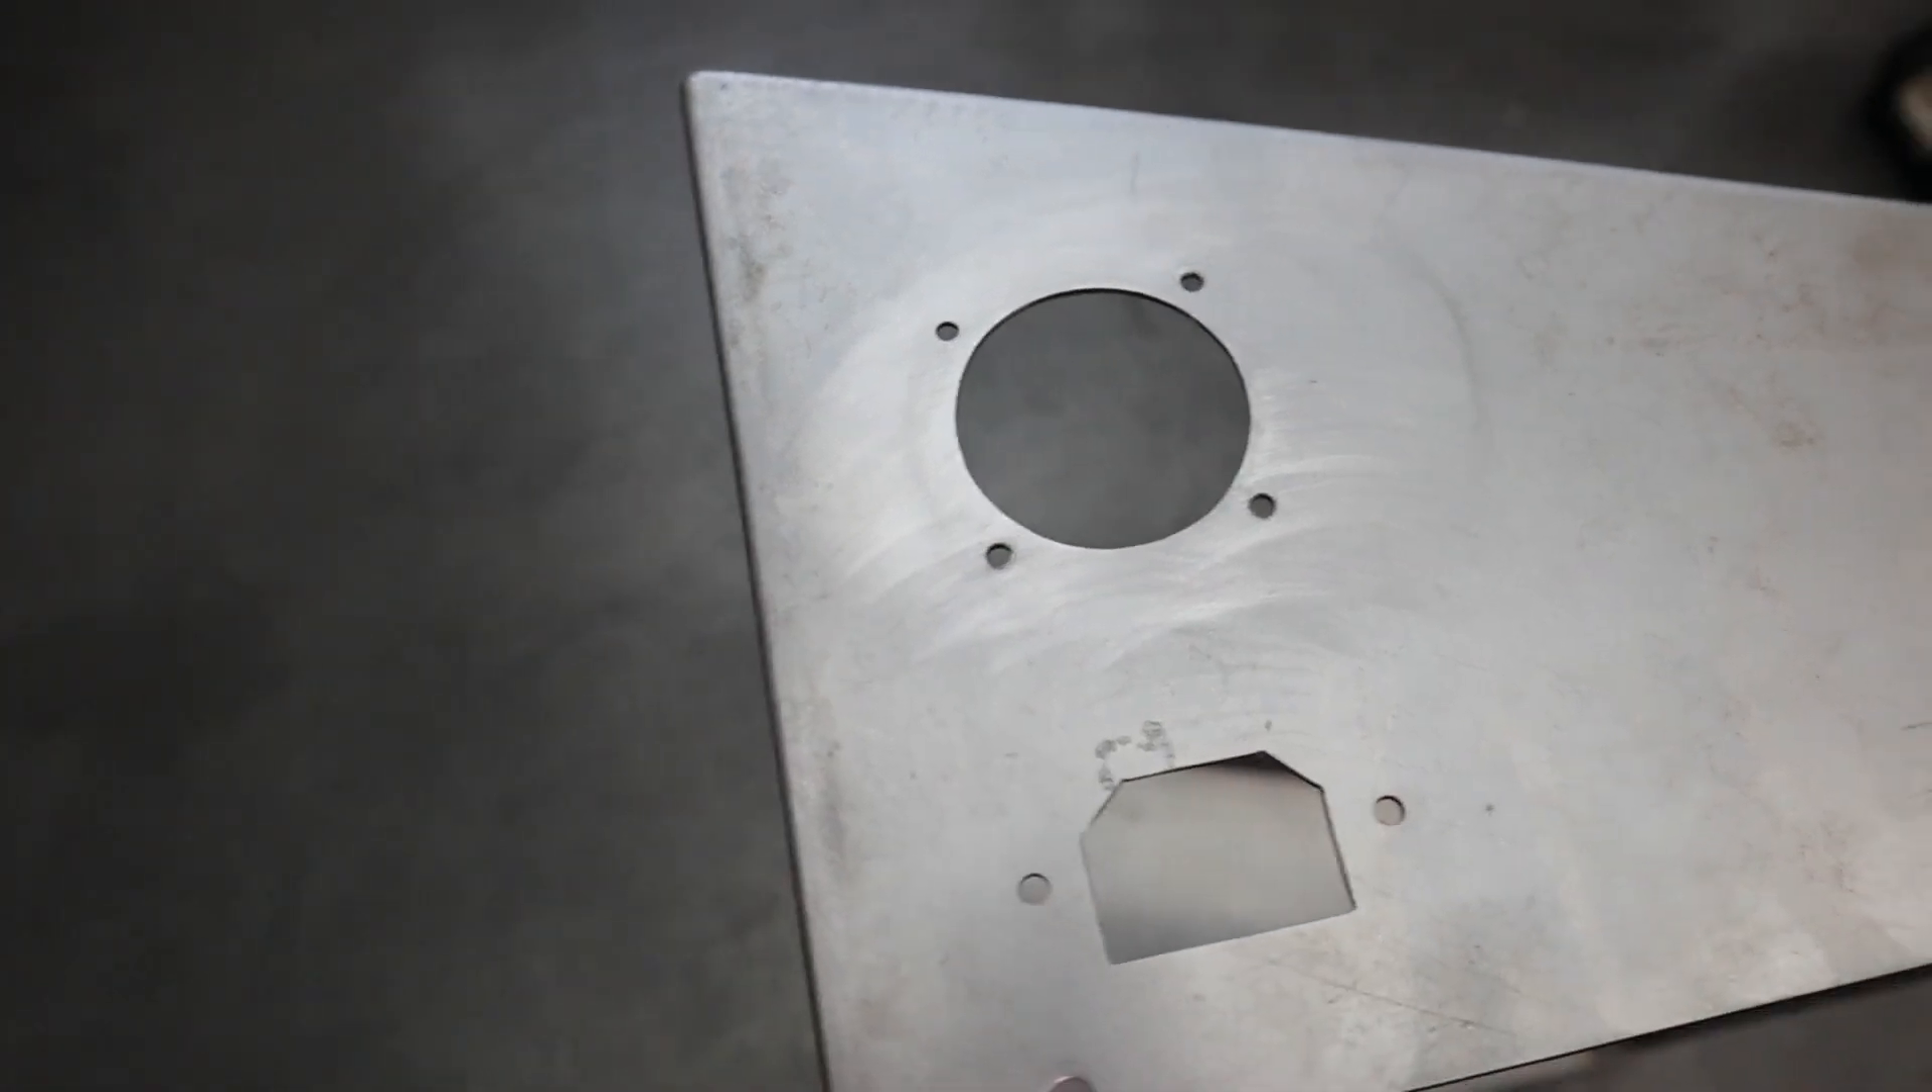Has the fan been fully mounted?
No.